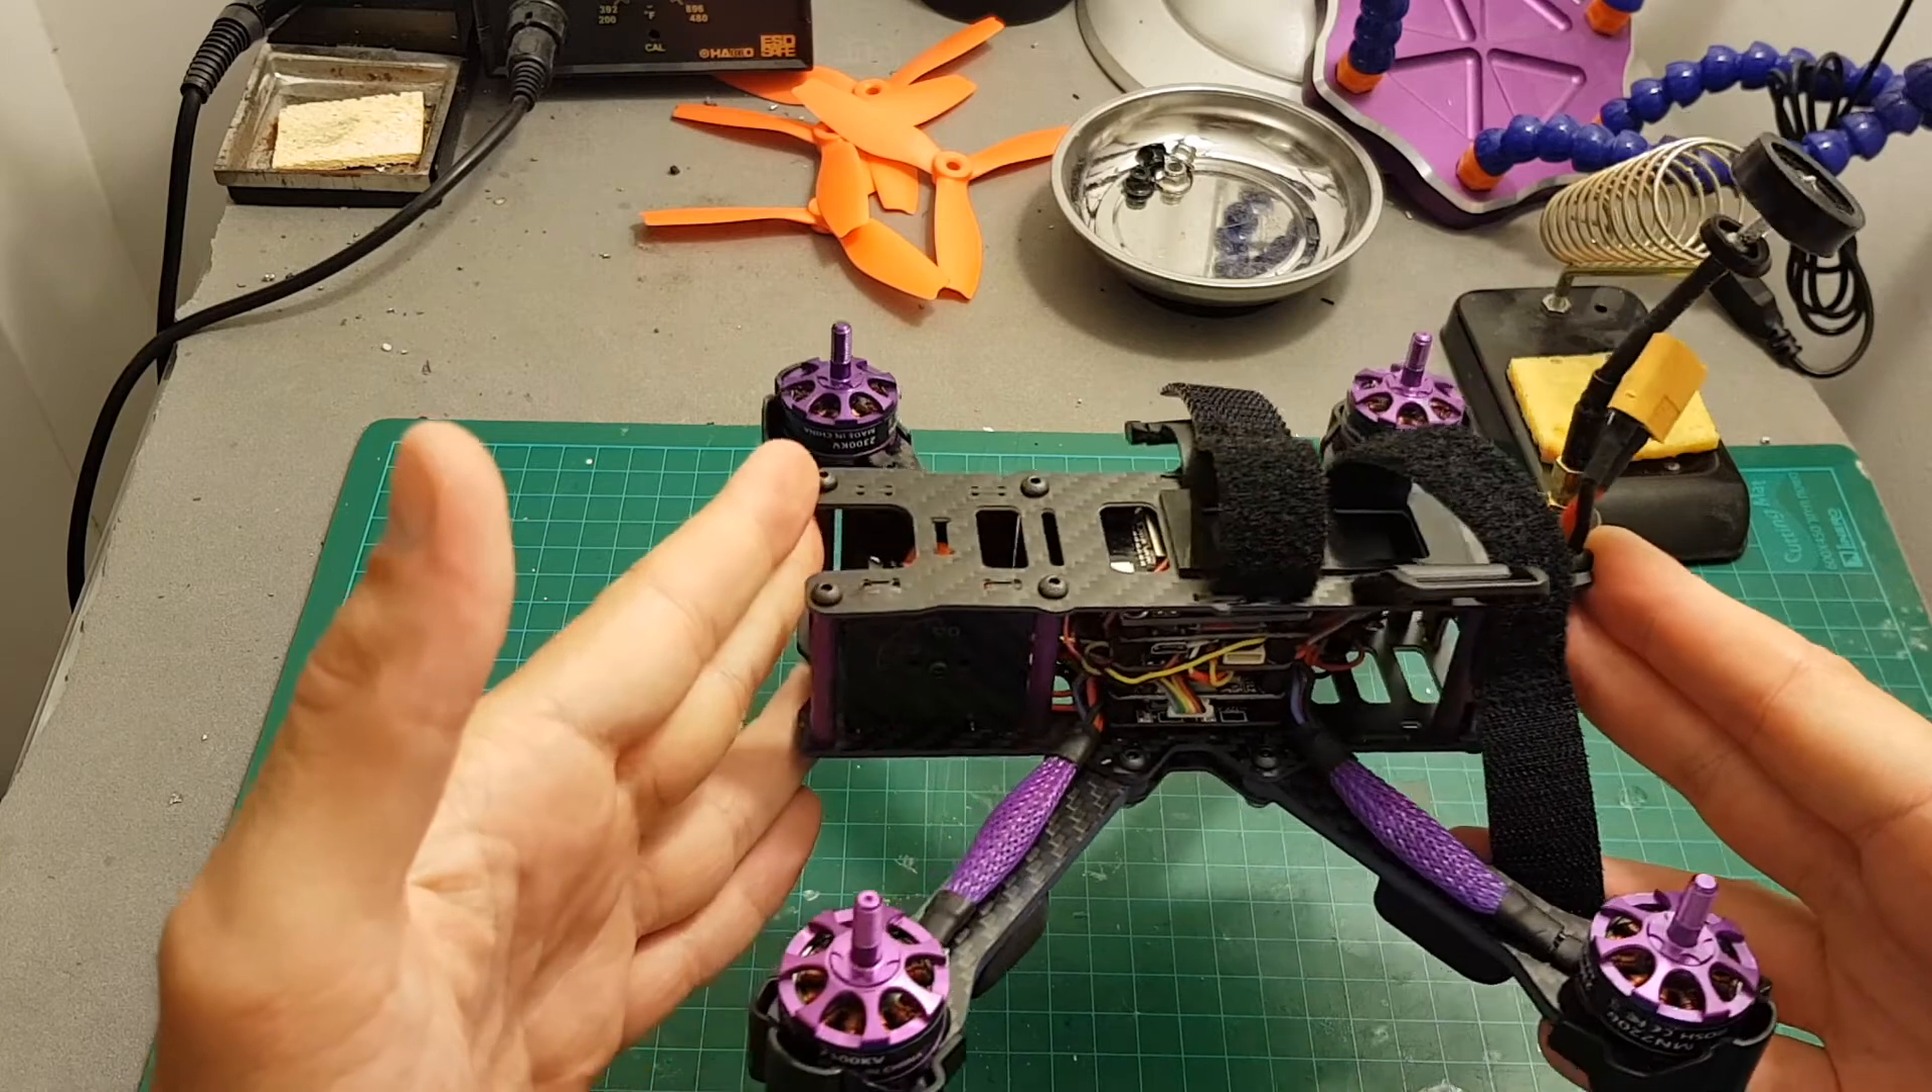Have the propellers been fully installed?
No.